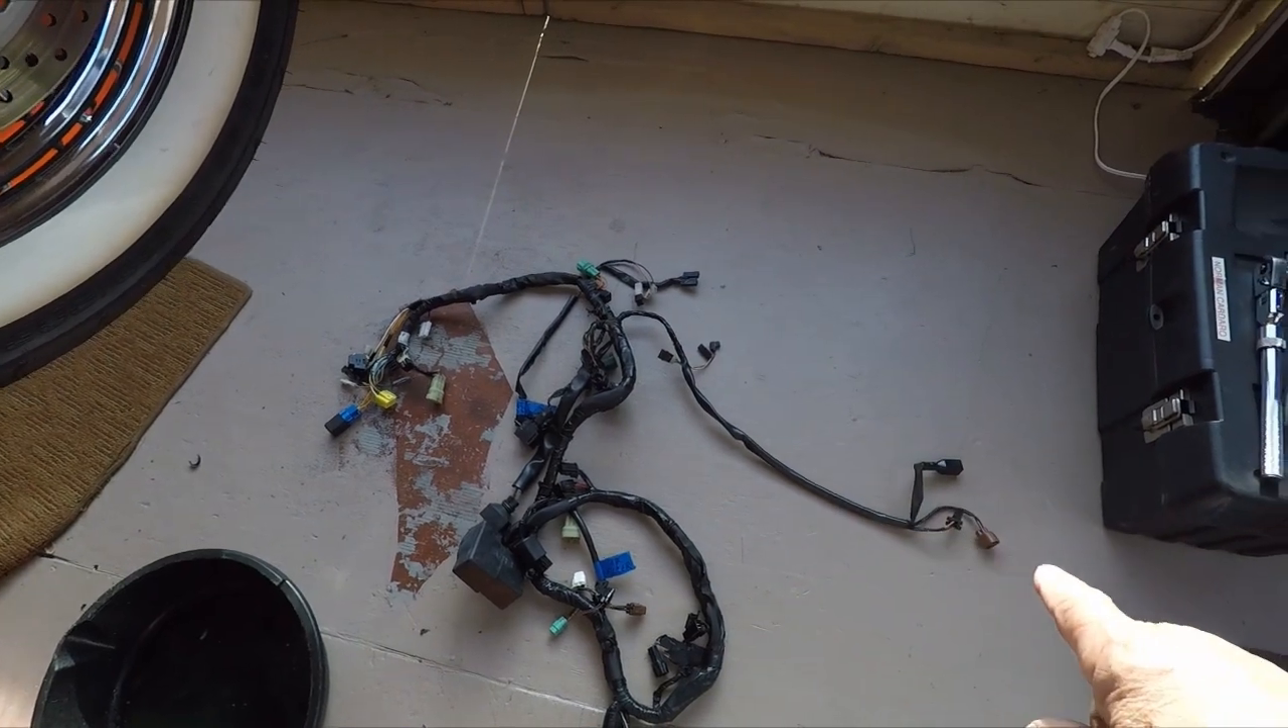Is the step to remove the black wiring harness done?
Yes.